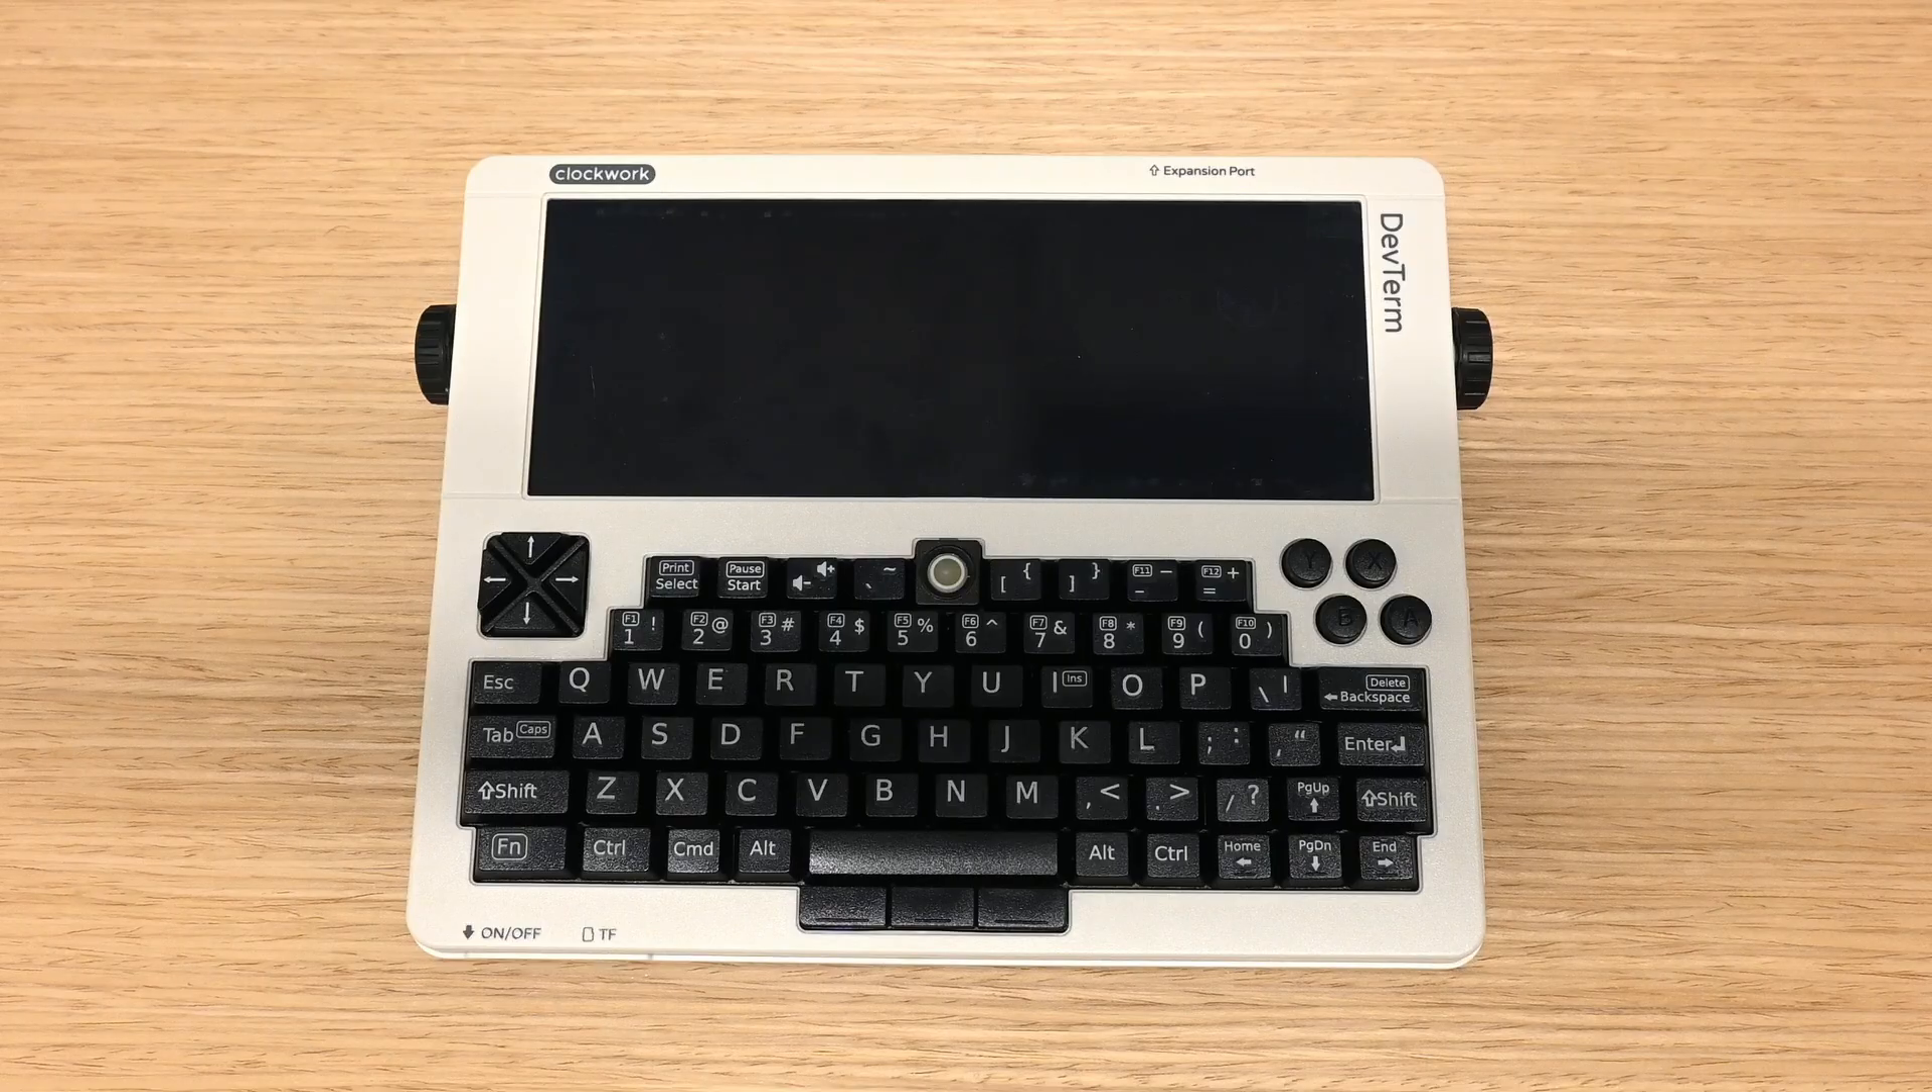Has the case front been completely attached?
Yes.